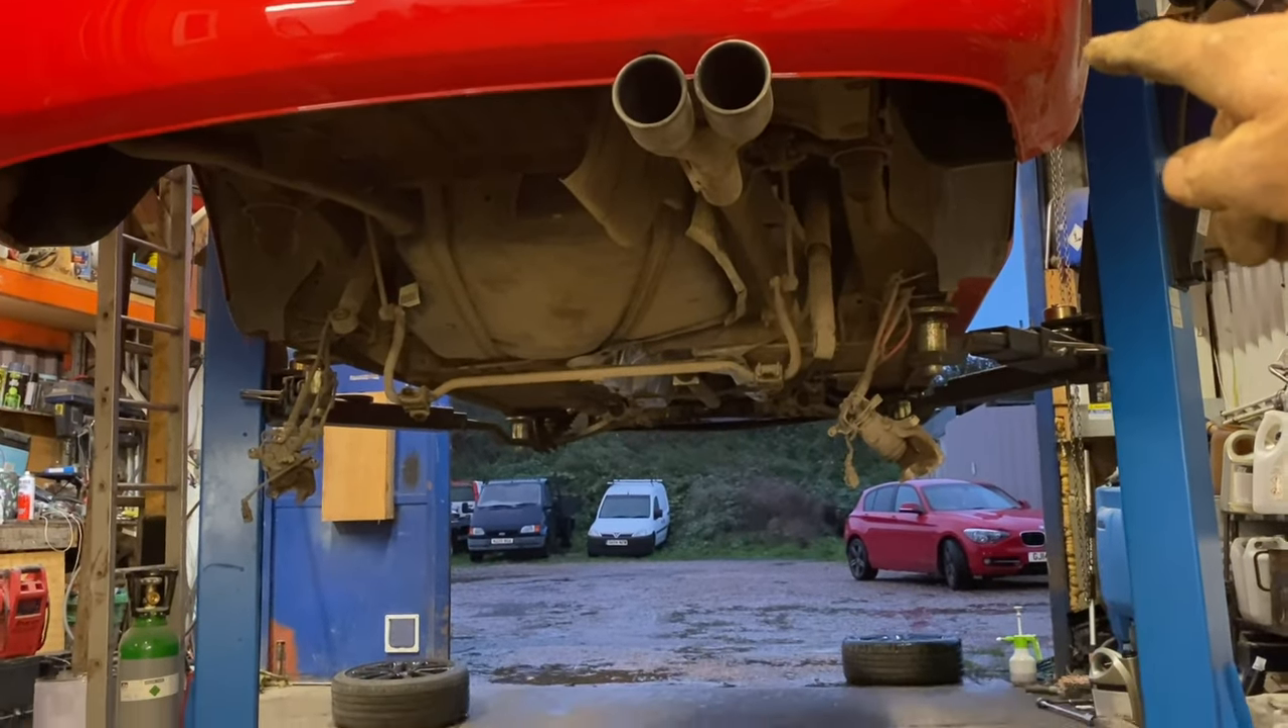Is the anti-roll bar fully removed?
No.